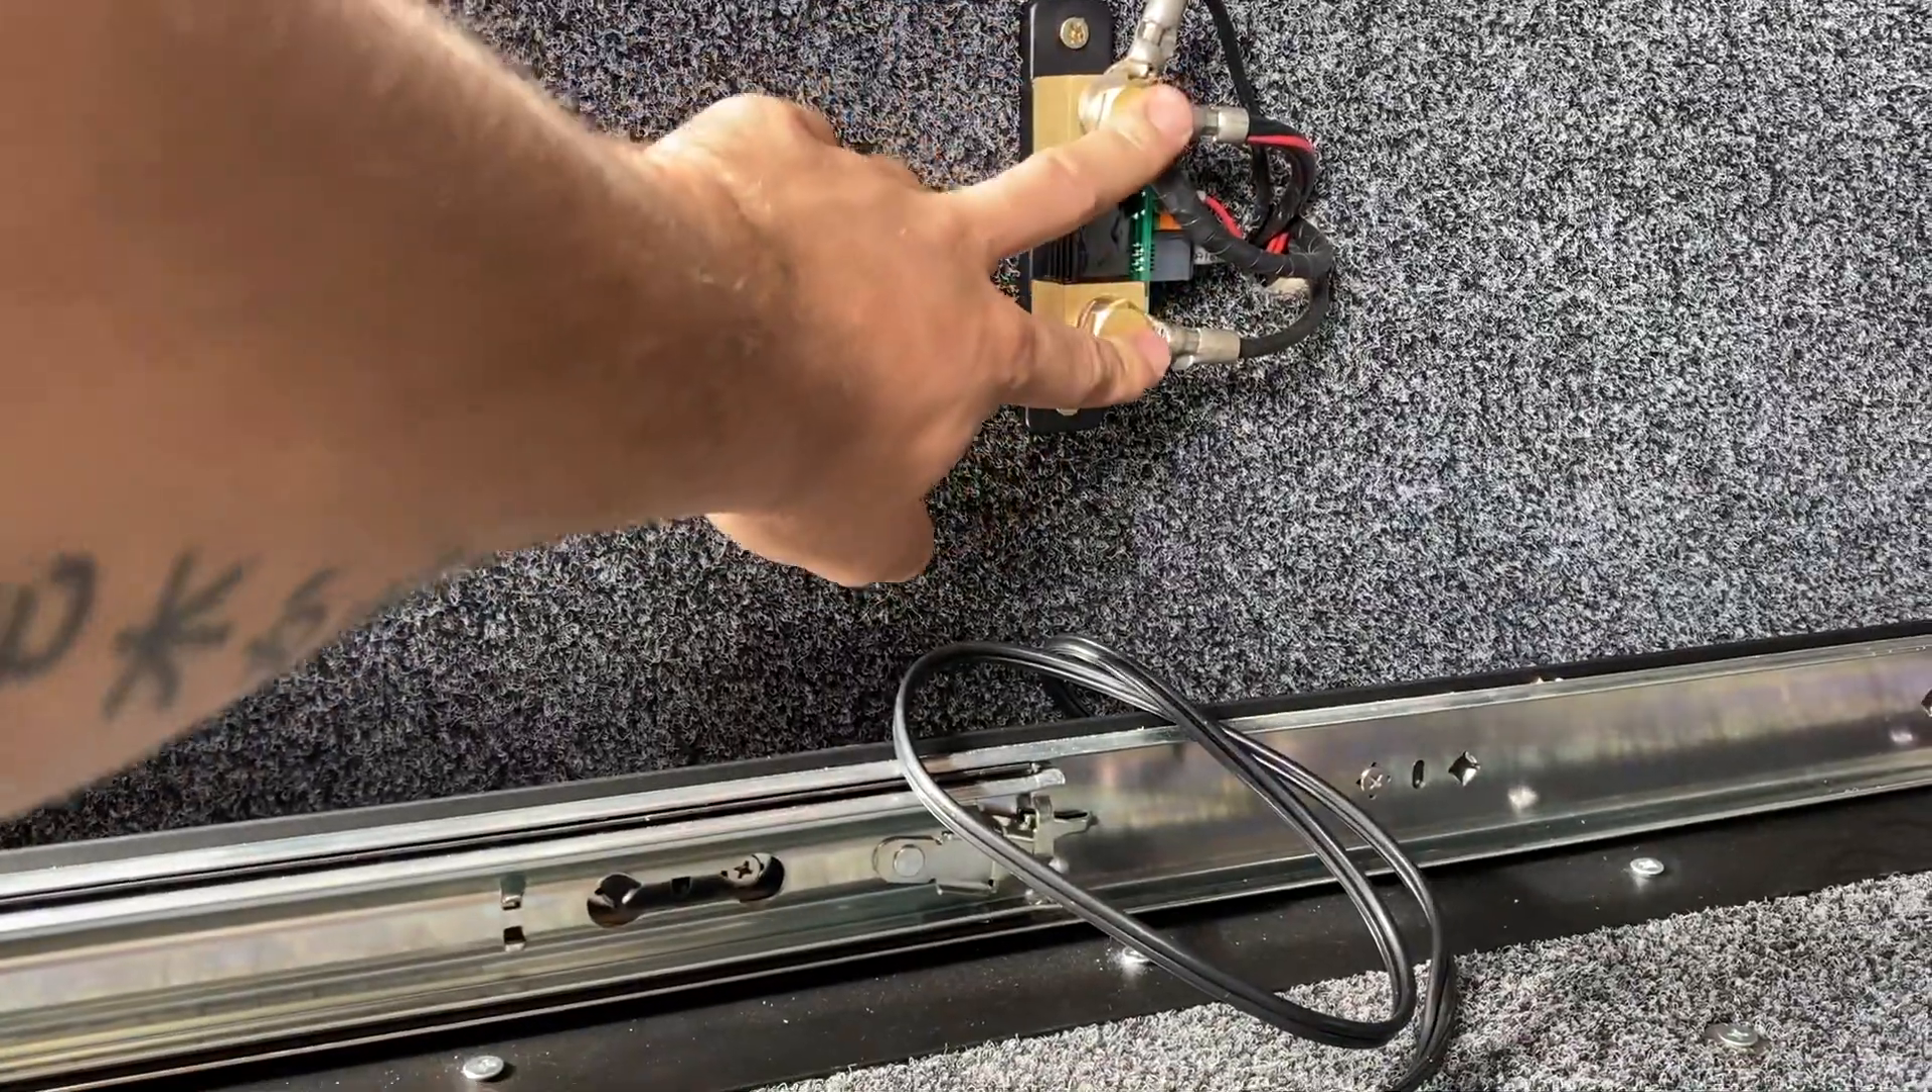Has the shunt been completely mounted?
Yes.